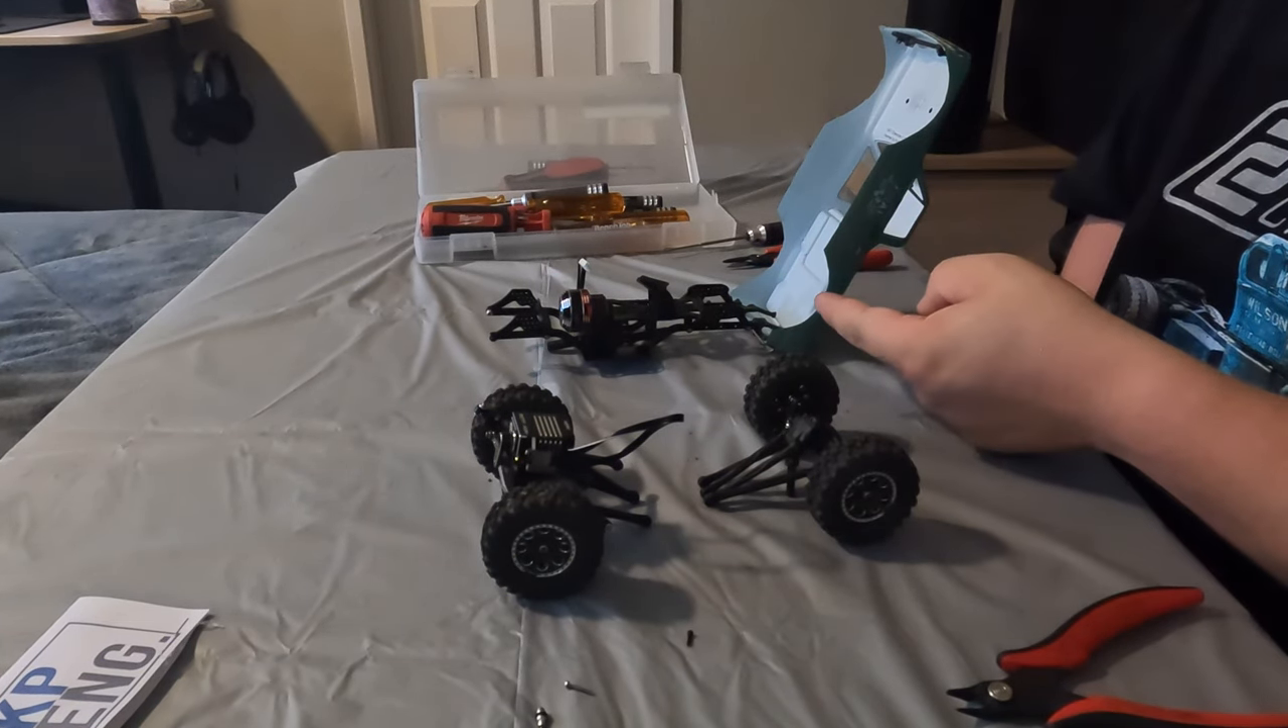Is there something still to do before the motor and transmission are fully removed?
Yes.